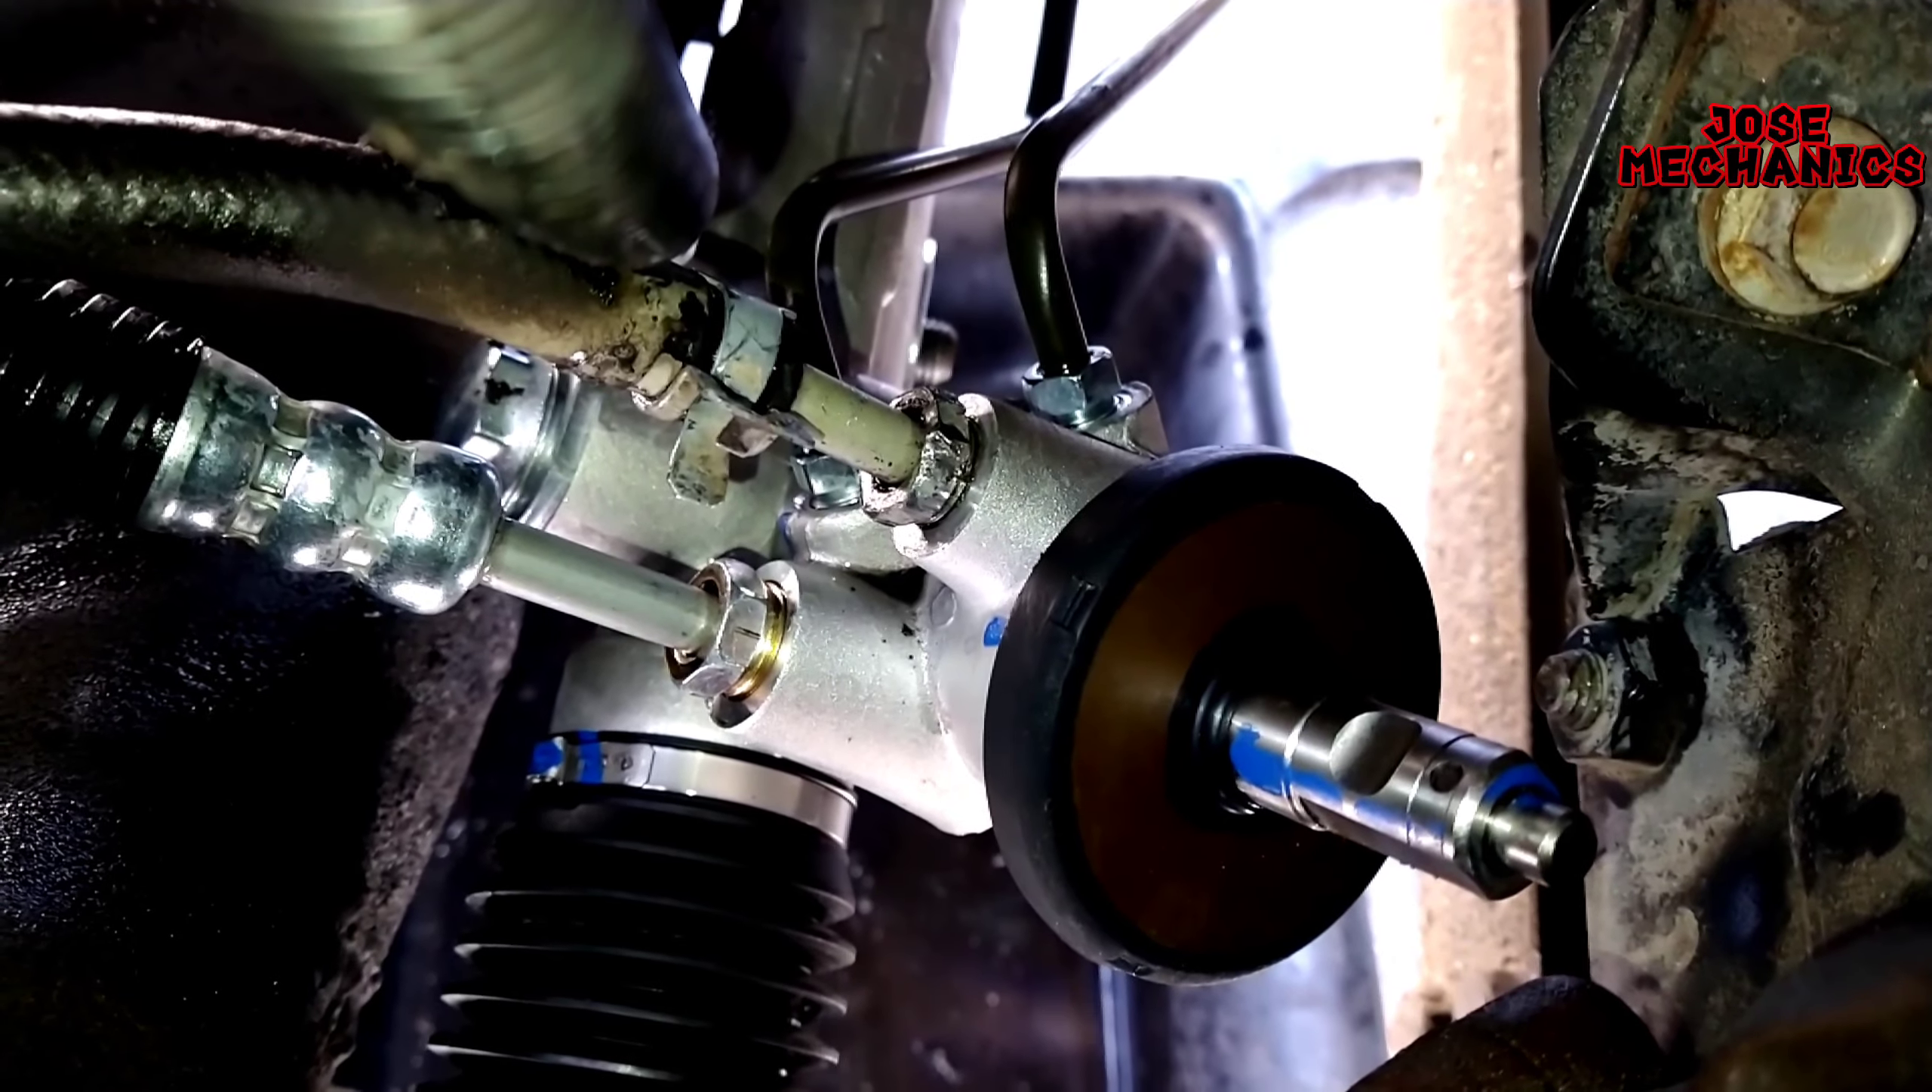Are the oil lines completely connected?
Yes.